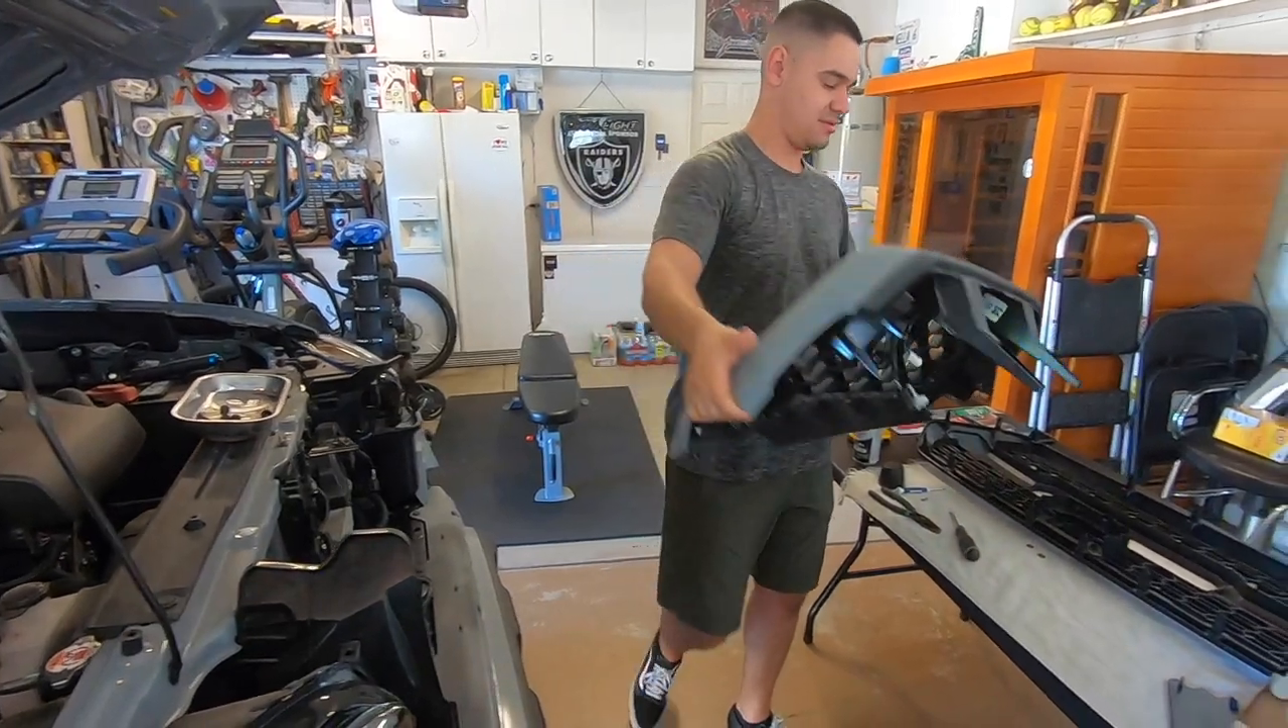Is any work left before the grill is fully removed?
No.